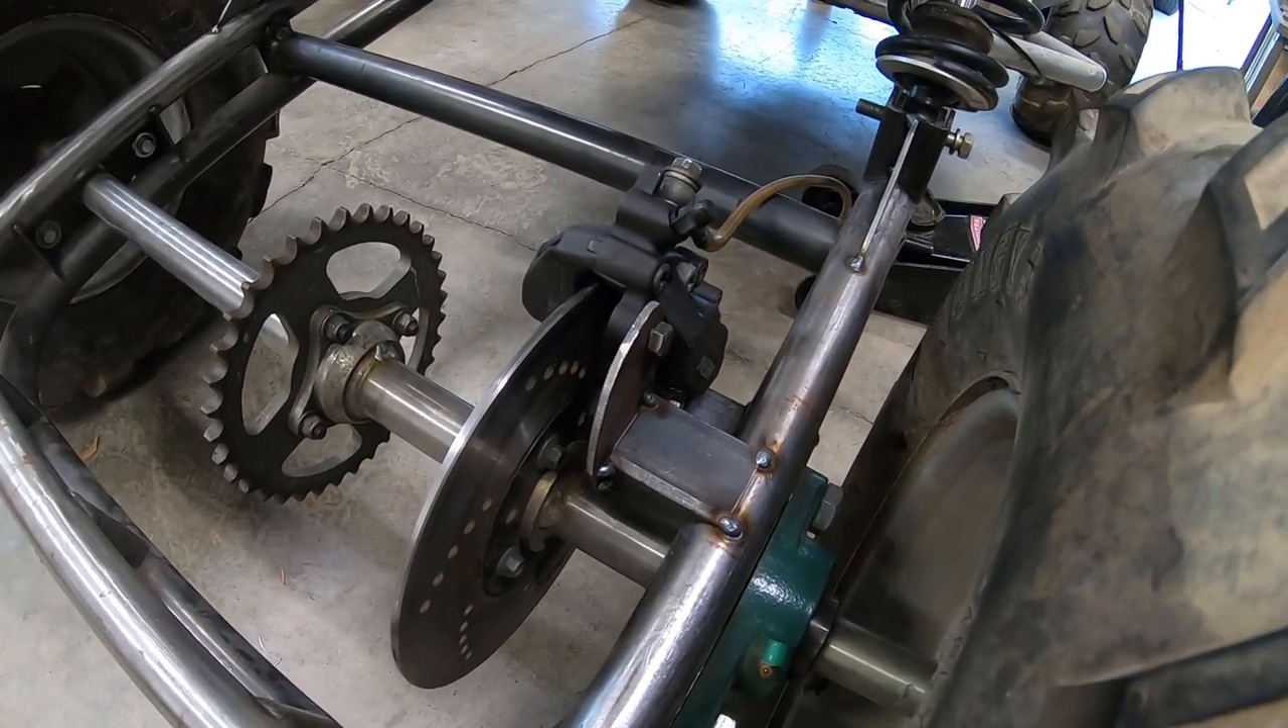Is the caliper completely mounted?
Yes.